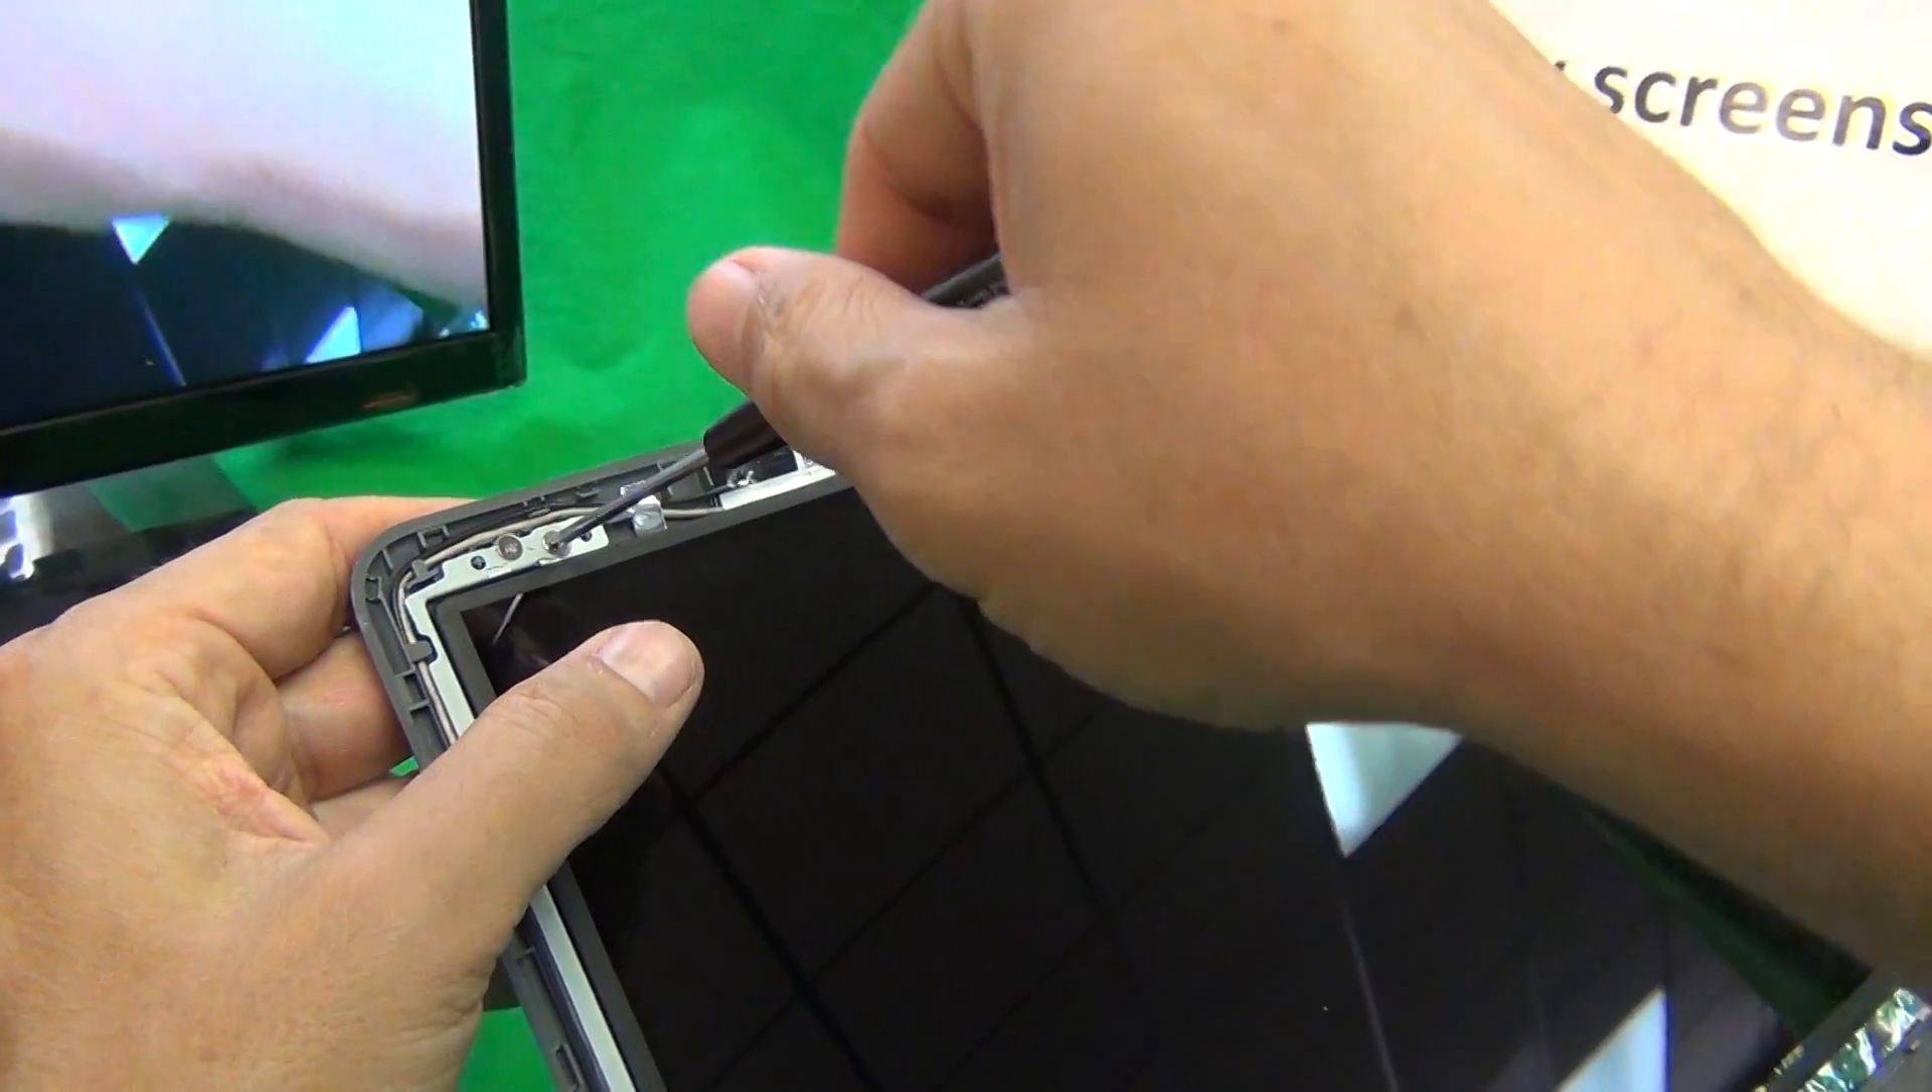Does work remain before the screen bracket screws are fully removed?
Yes.